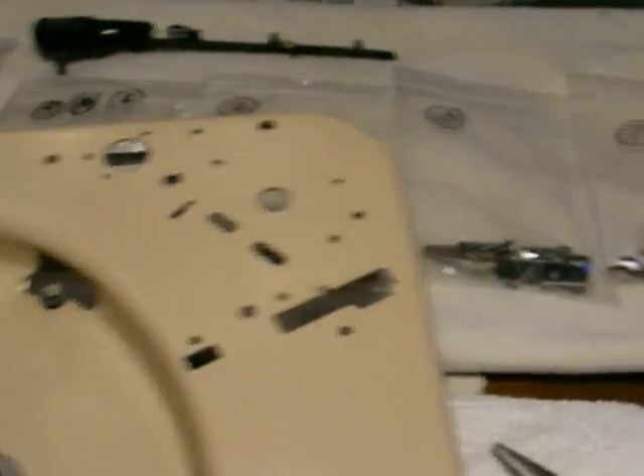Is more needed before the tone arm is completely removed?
No.